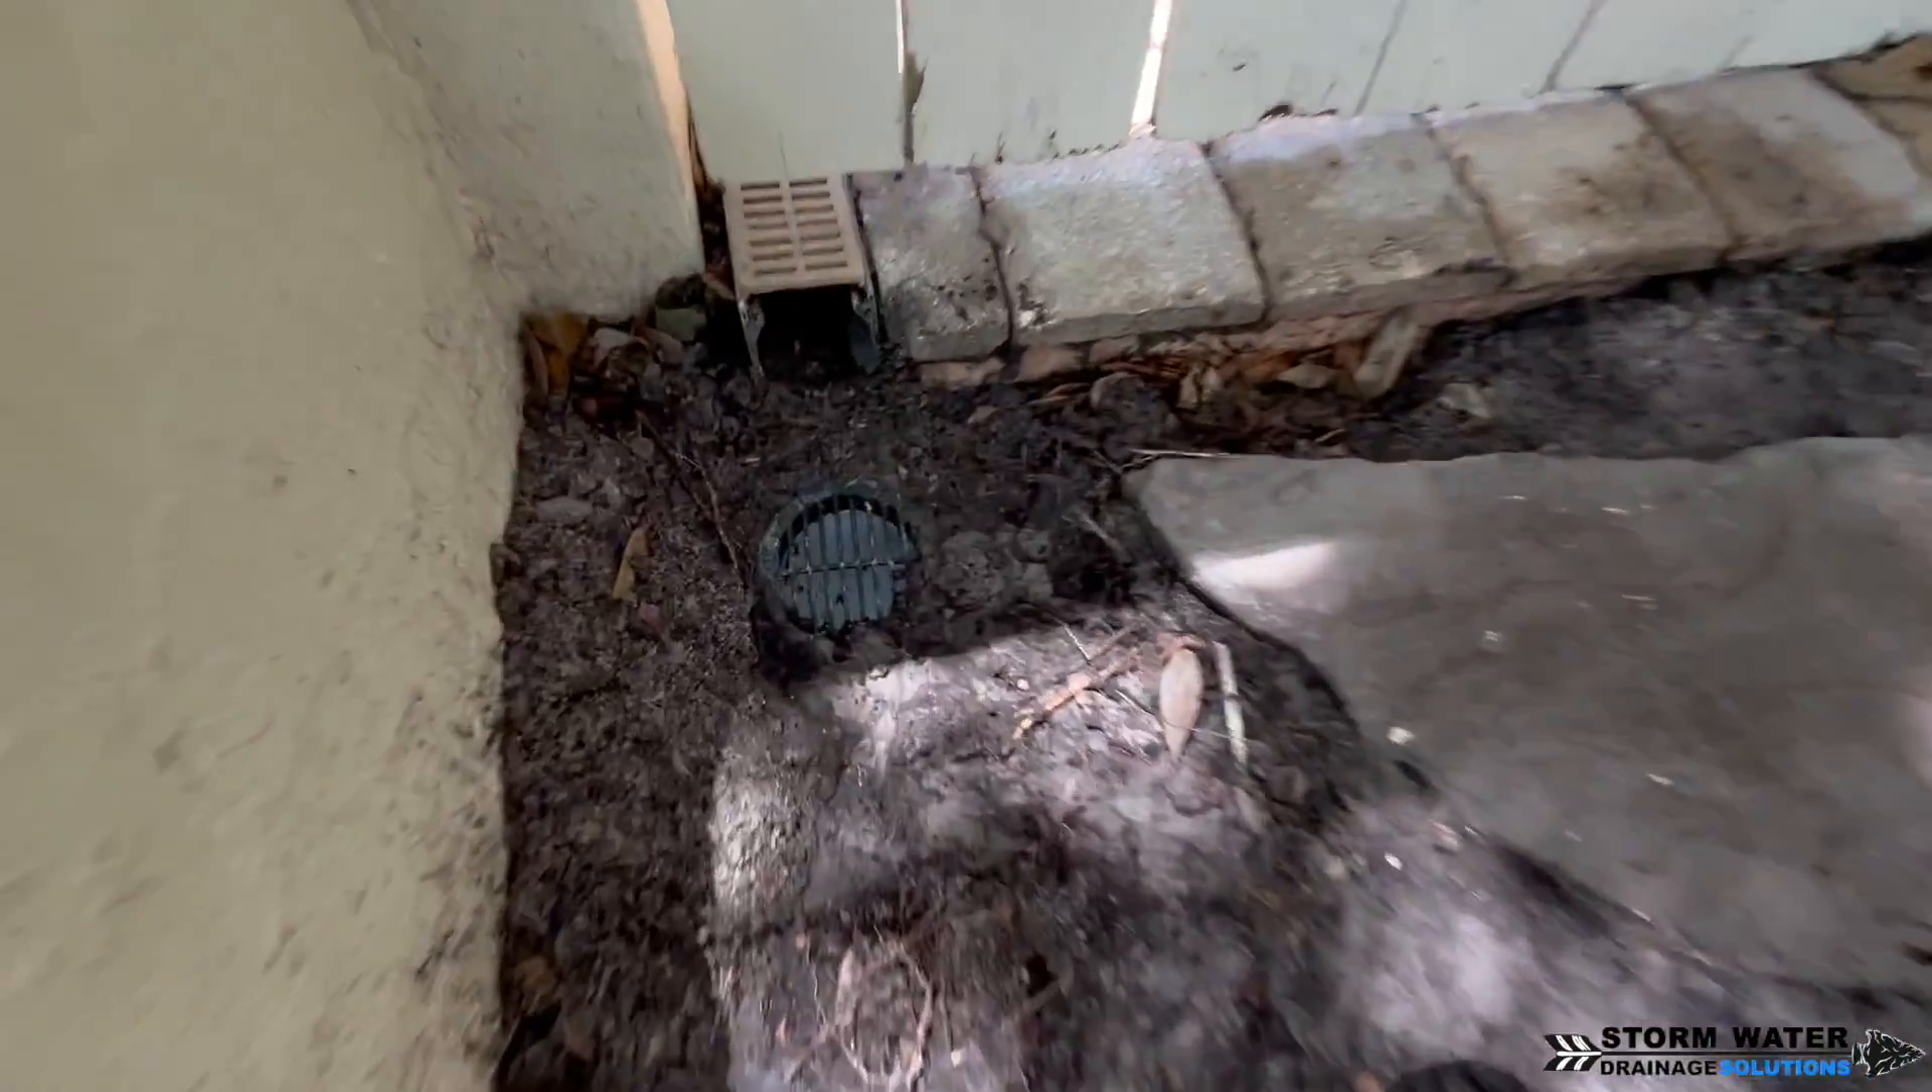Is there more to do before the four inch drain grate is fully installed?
No.